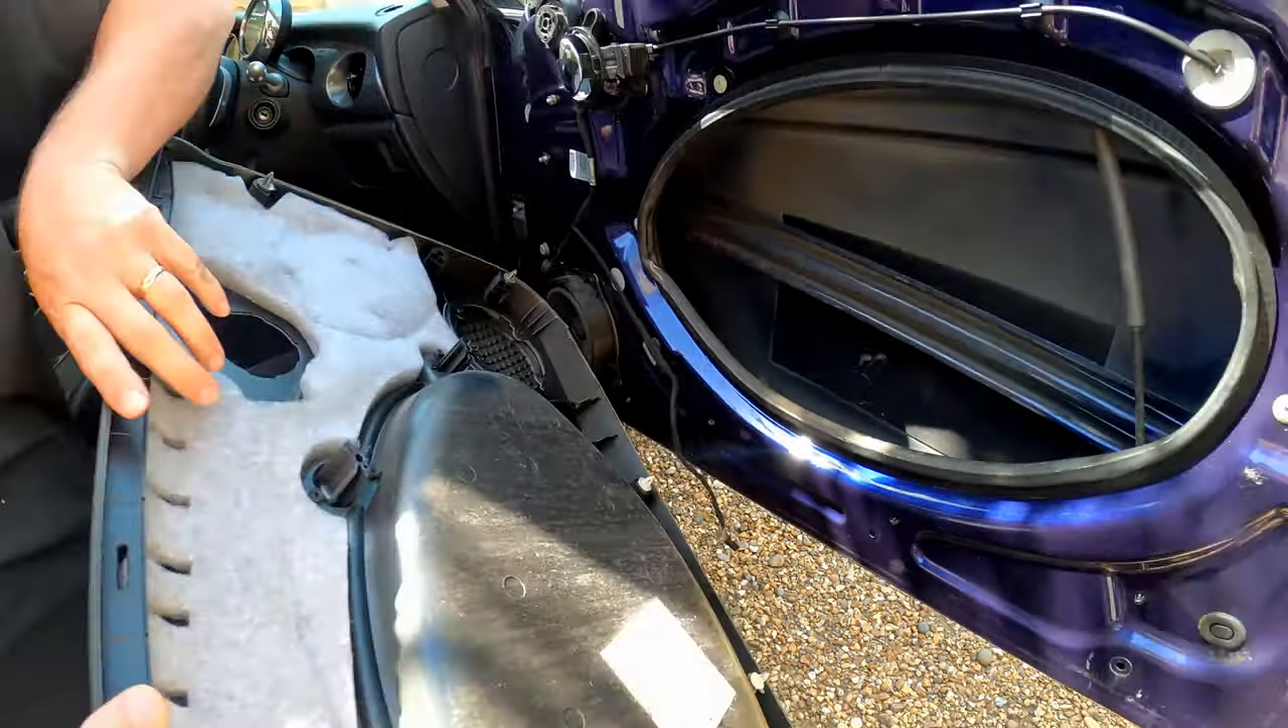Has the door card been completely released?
Yes.